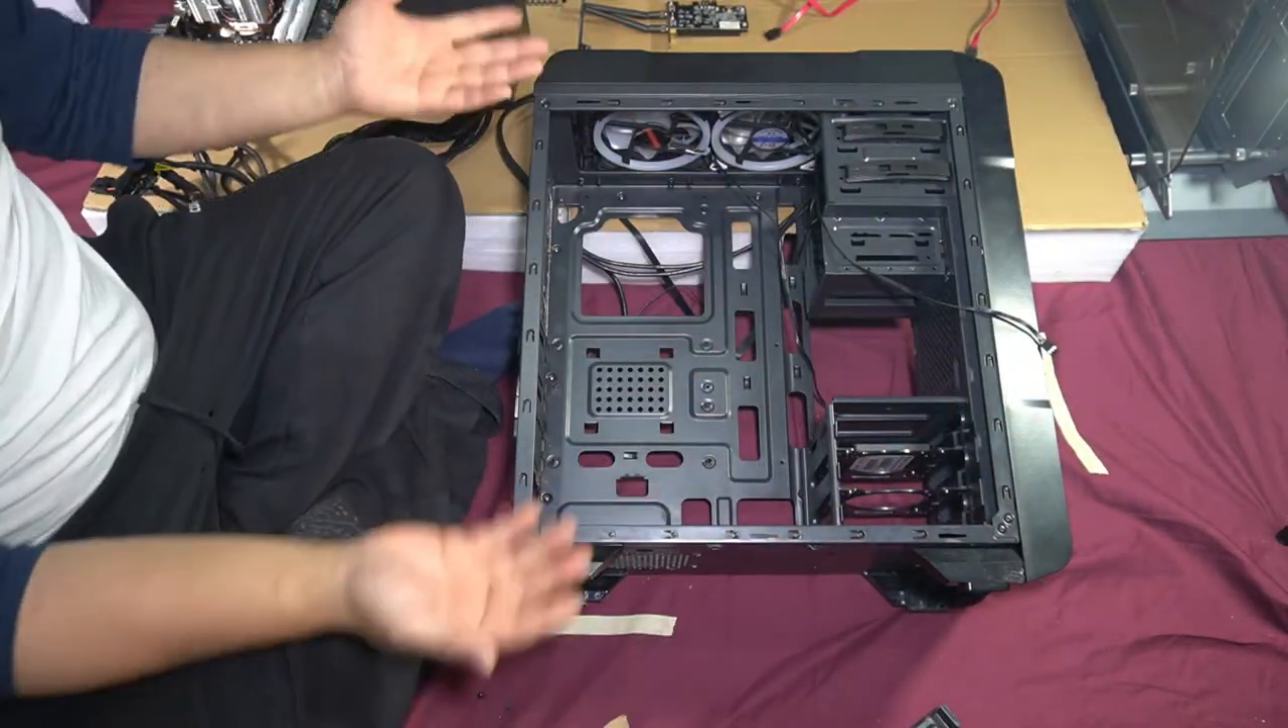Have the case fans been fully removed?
No.